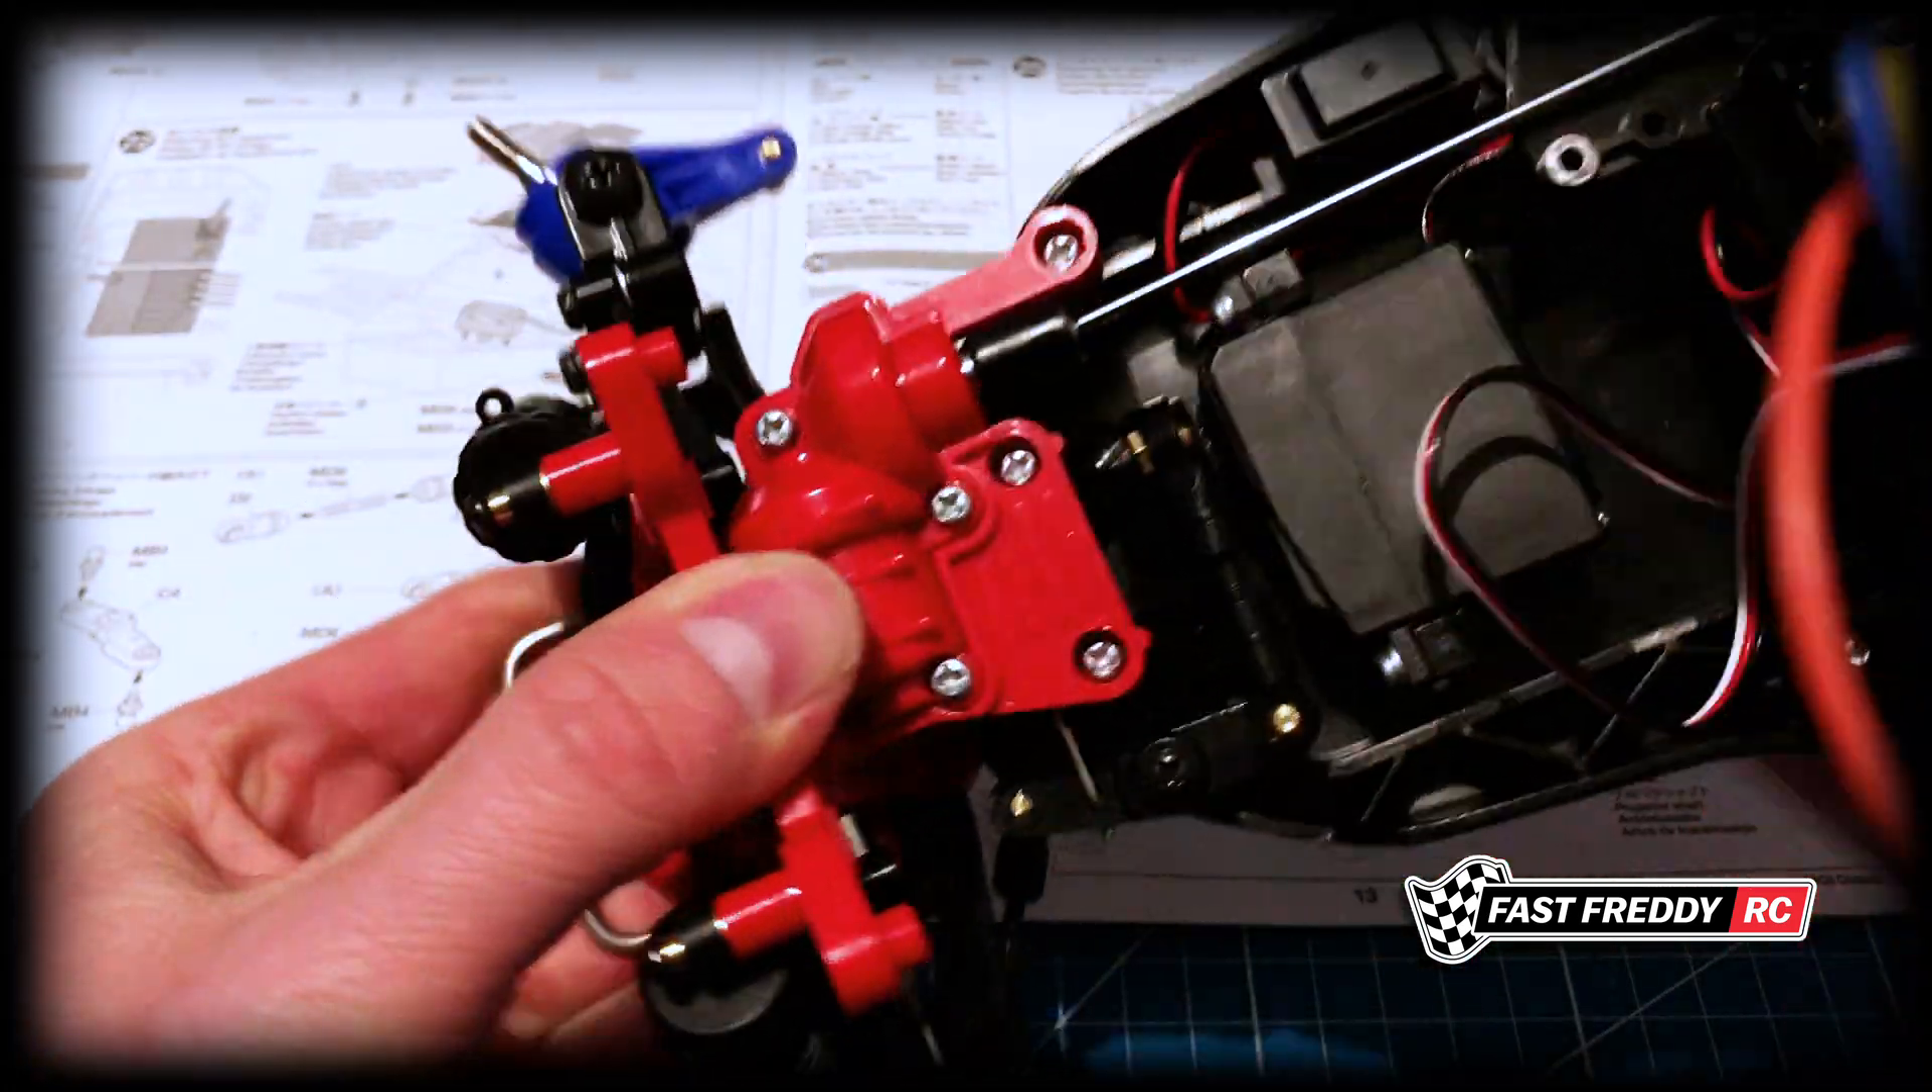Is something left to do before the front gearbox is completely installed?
No.